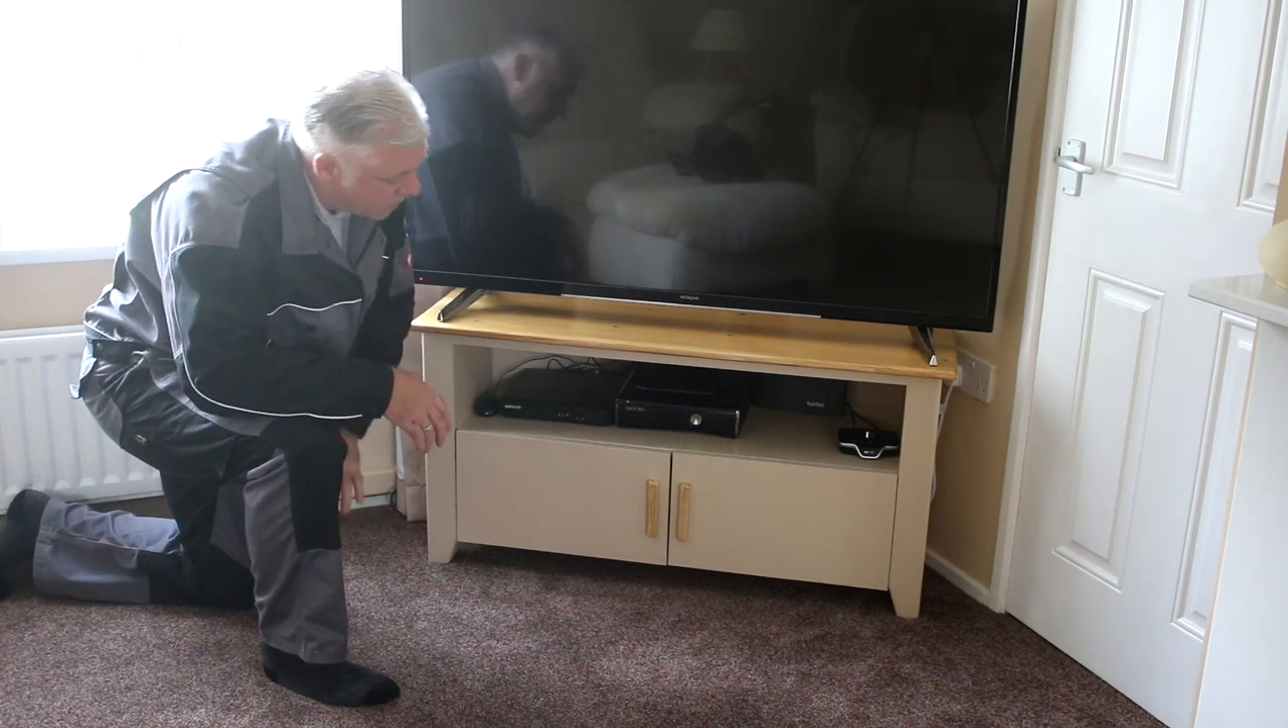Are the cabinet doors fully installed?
Yes.